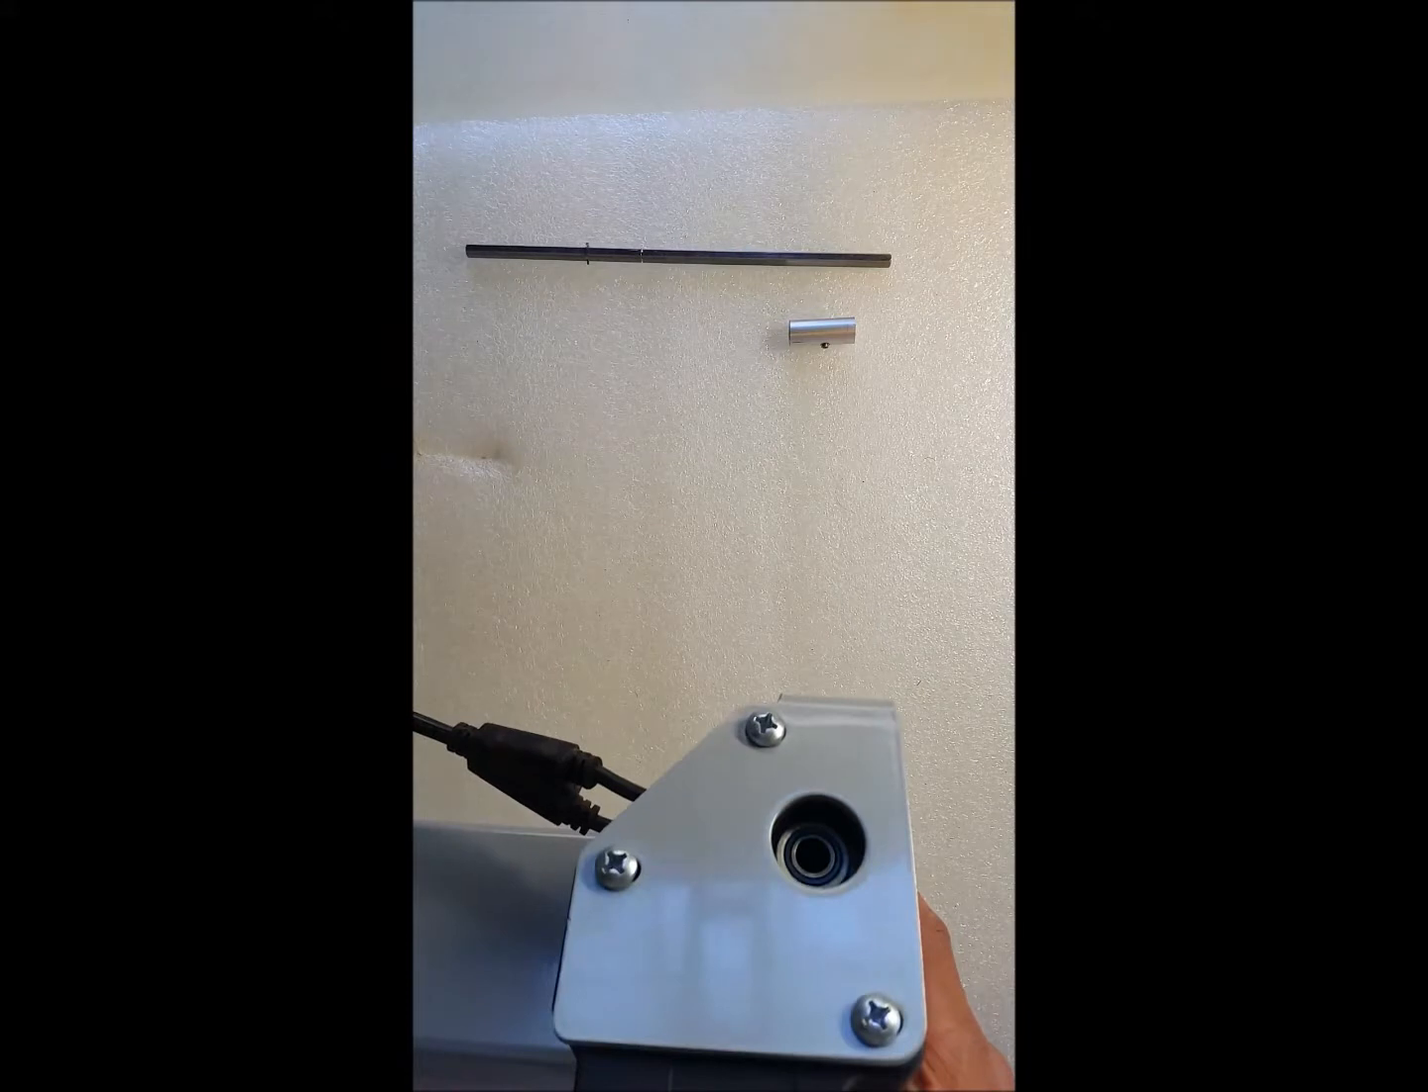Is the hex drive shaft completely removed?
Yes.